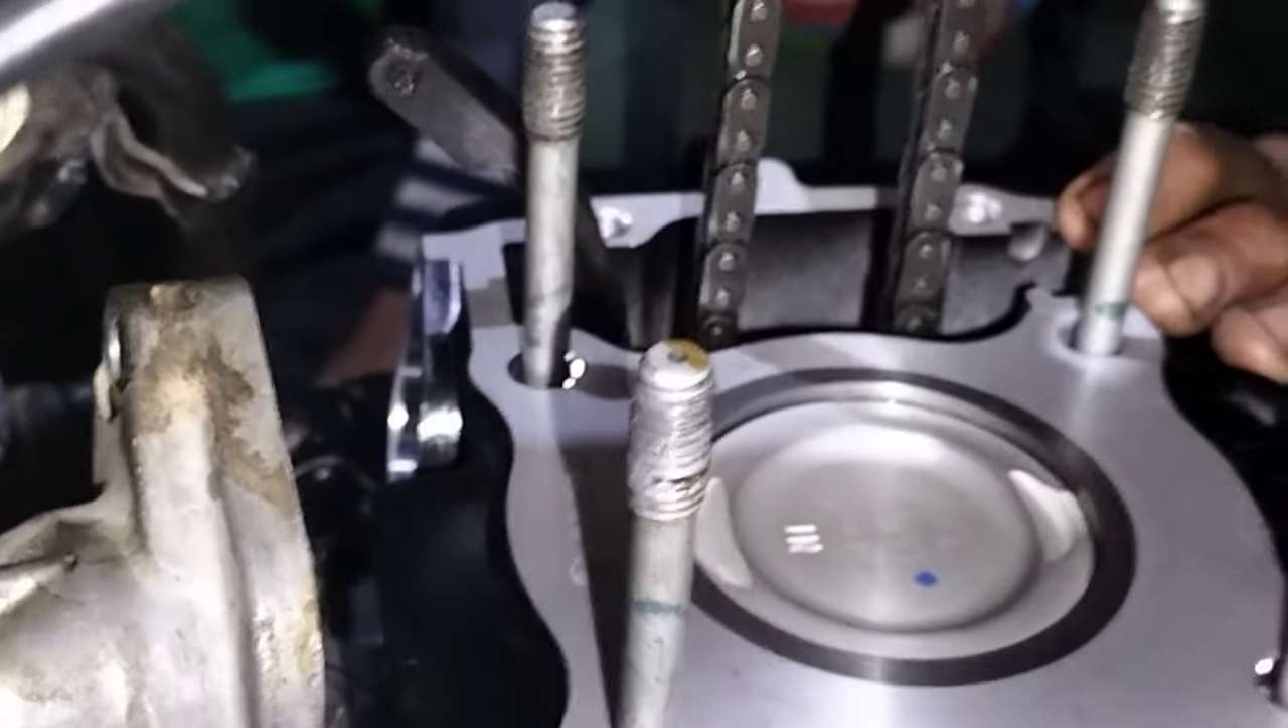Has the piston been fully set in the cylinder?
Yes.